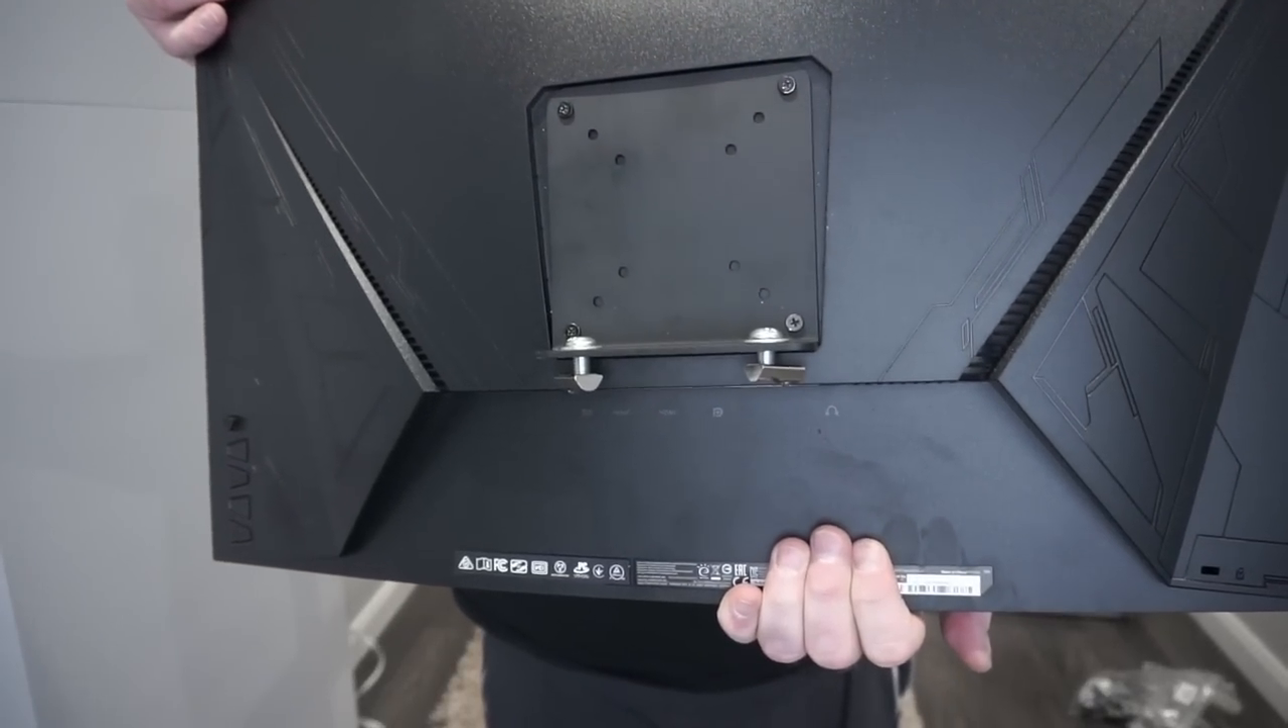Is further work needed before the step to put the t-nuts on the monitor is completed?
No.